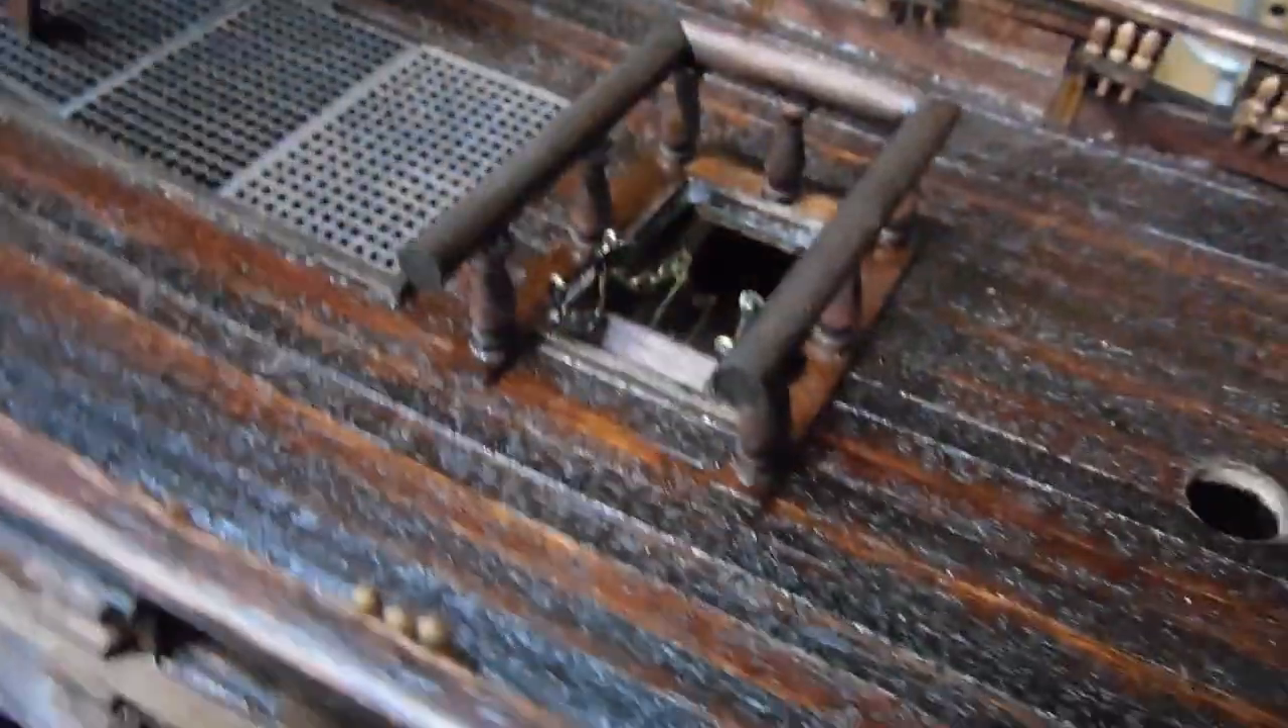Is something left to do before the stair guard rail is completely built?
No.